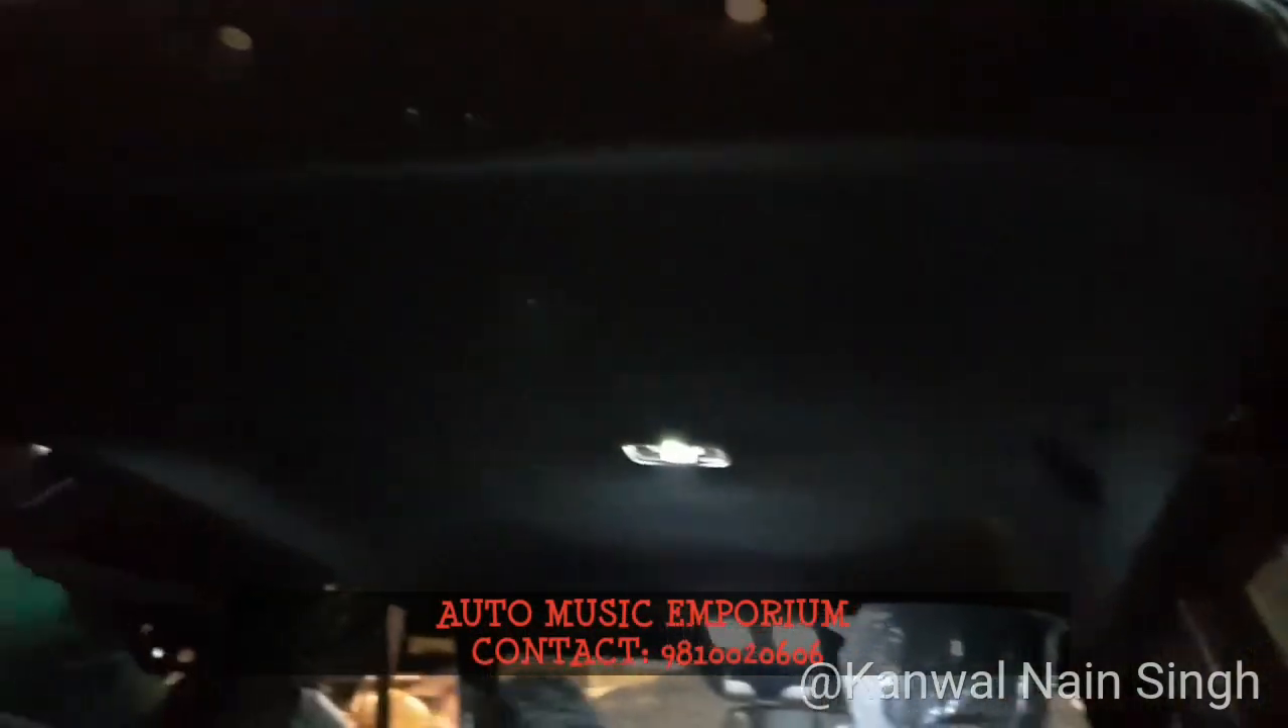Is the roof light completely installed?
Yes.